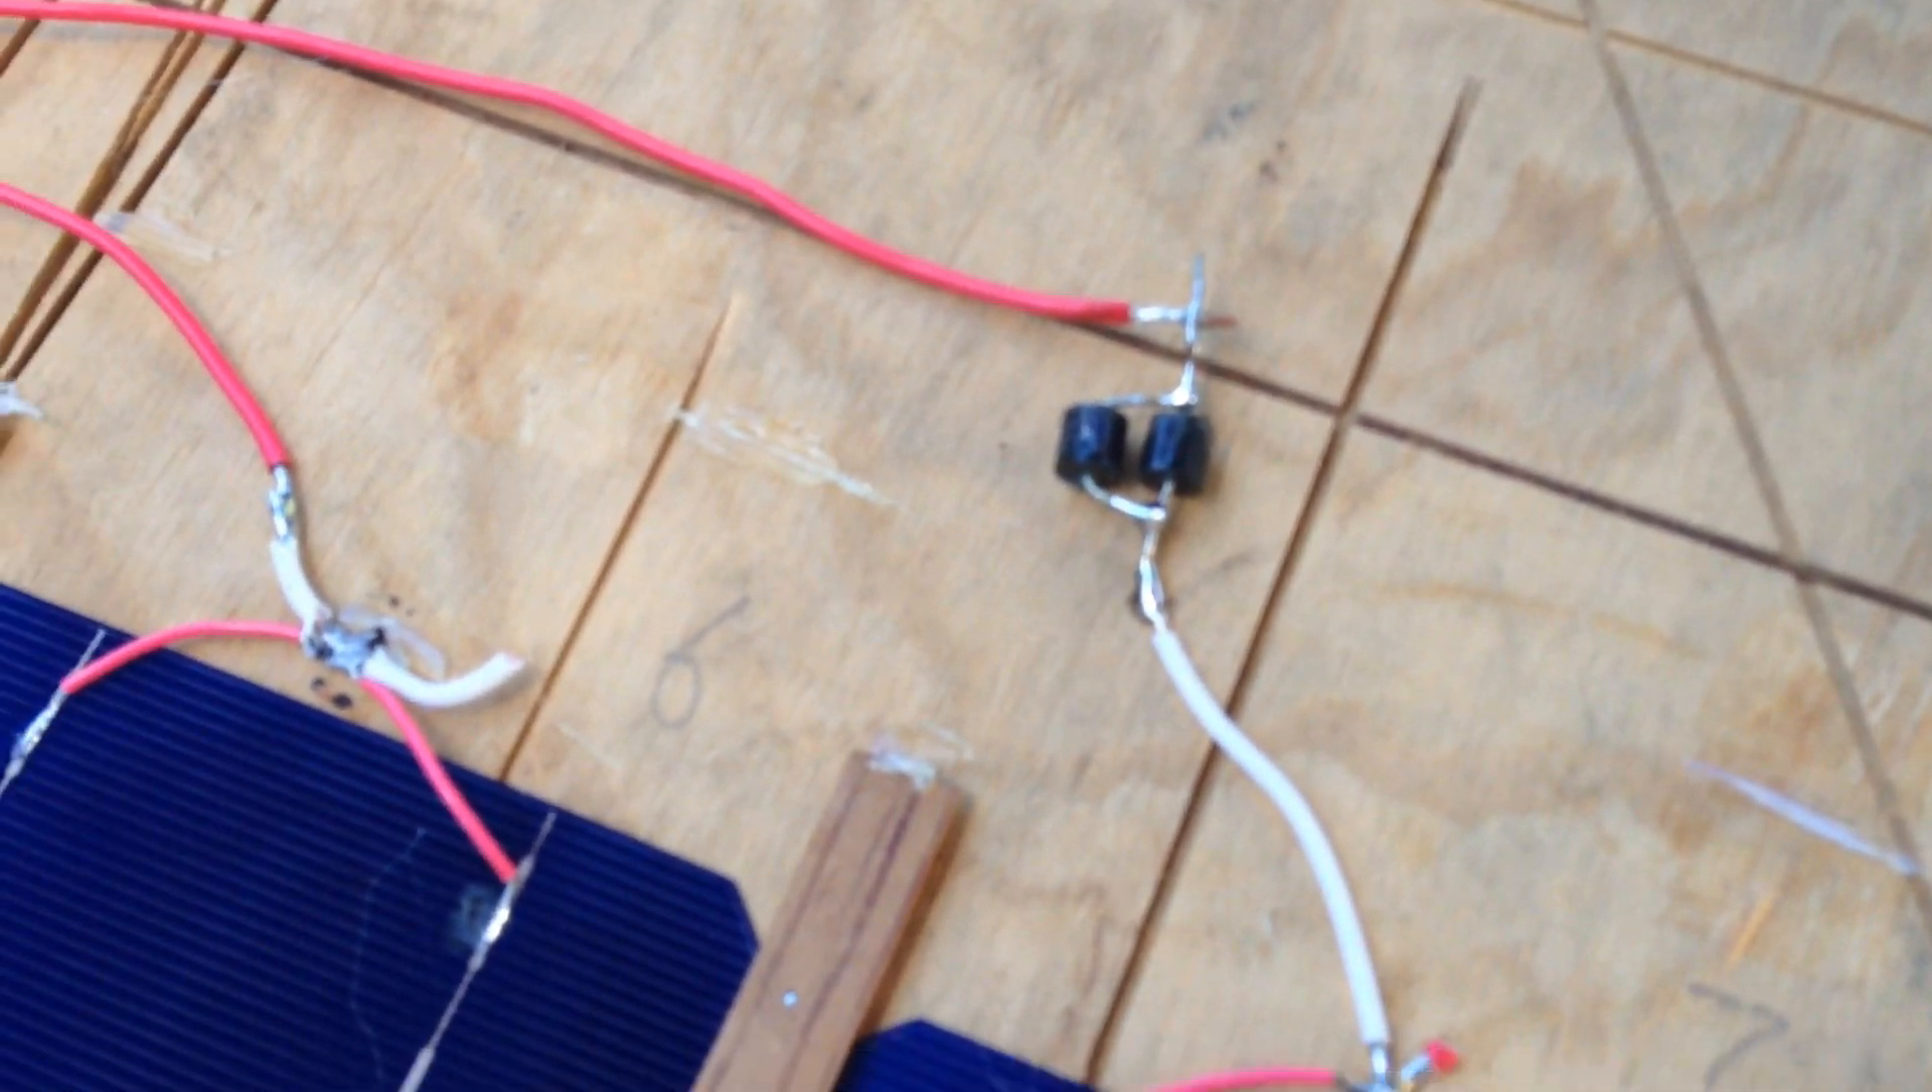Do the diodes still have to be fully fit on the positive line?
No.